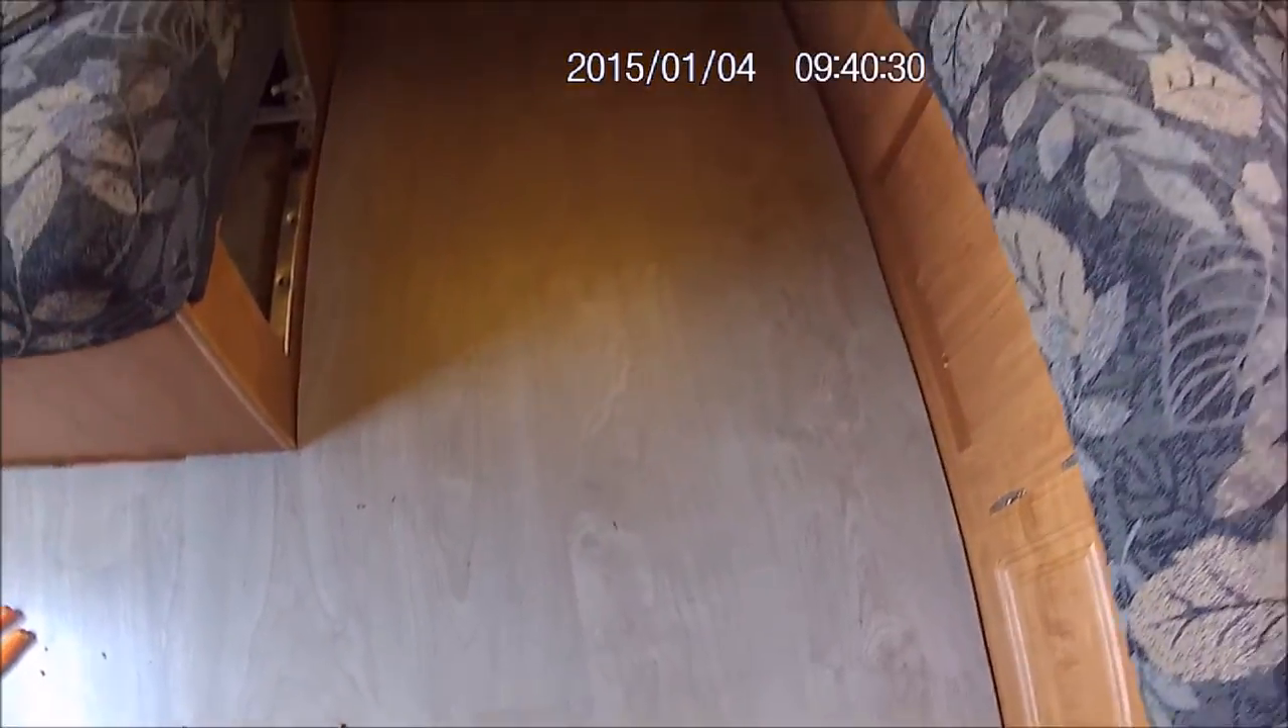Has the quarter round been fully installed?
No.